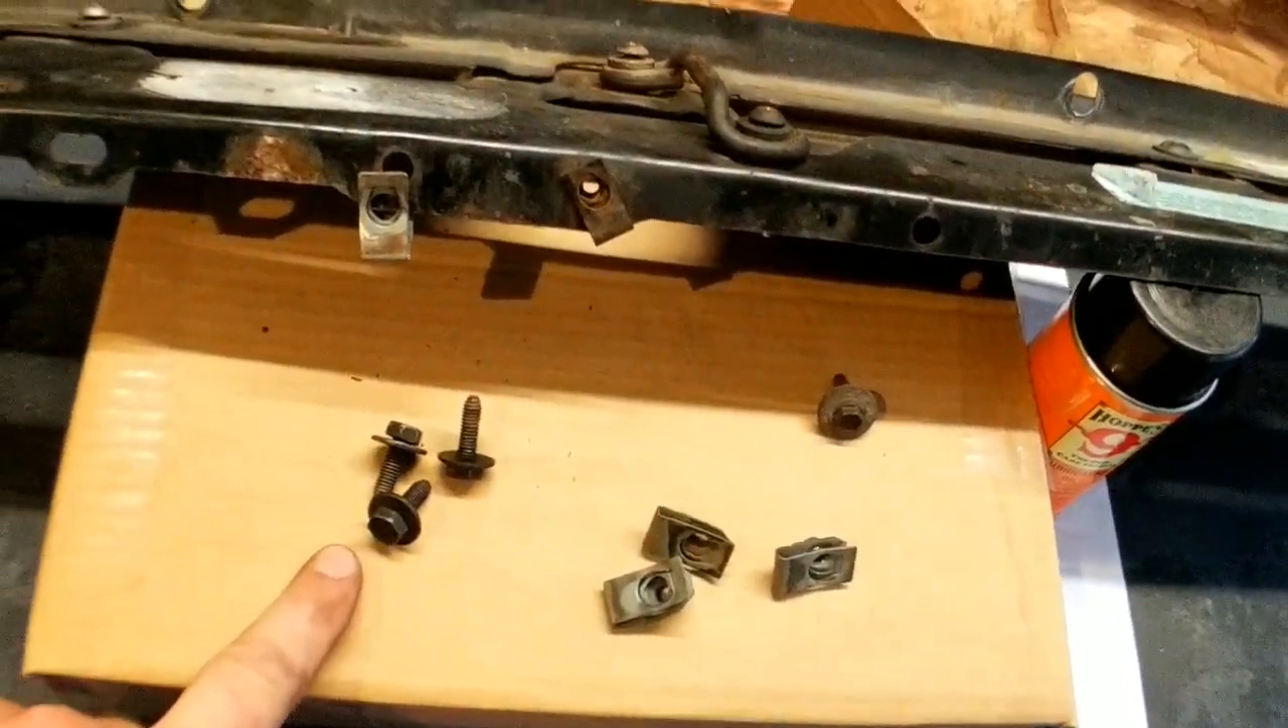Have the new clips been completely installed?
No.